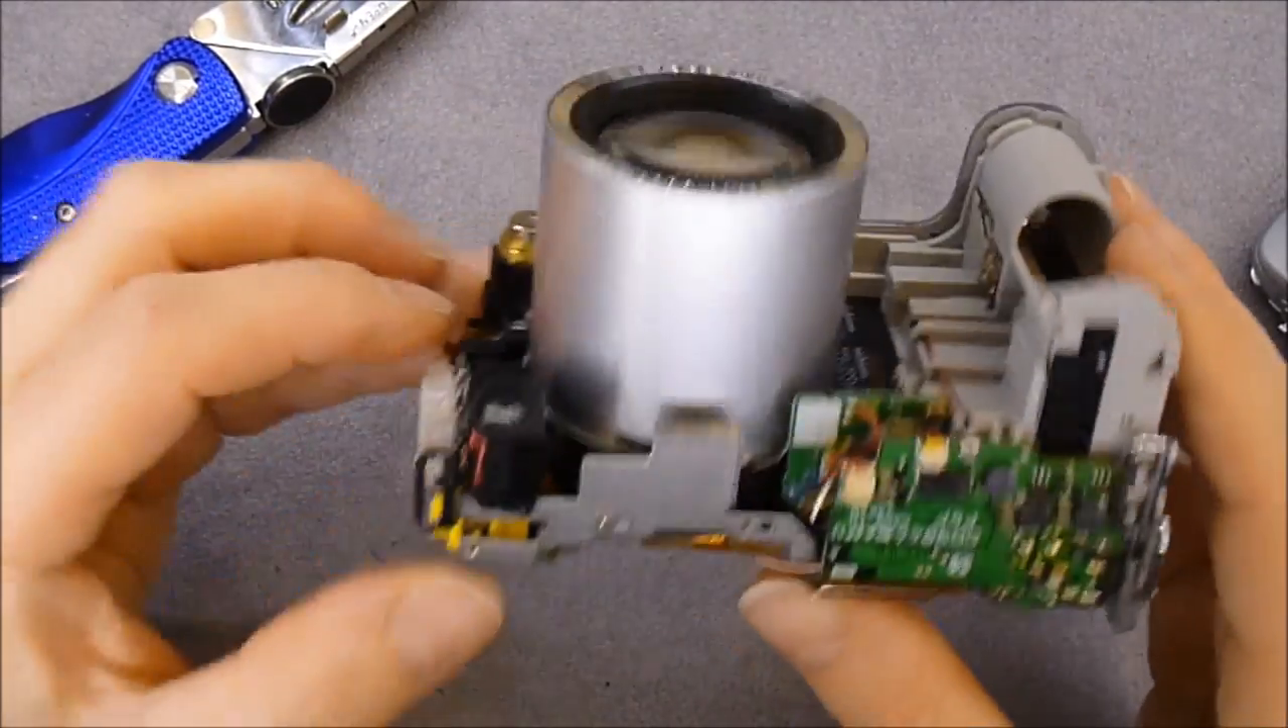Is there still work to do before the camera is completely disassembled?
Yes.